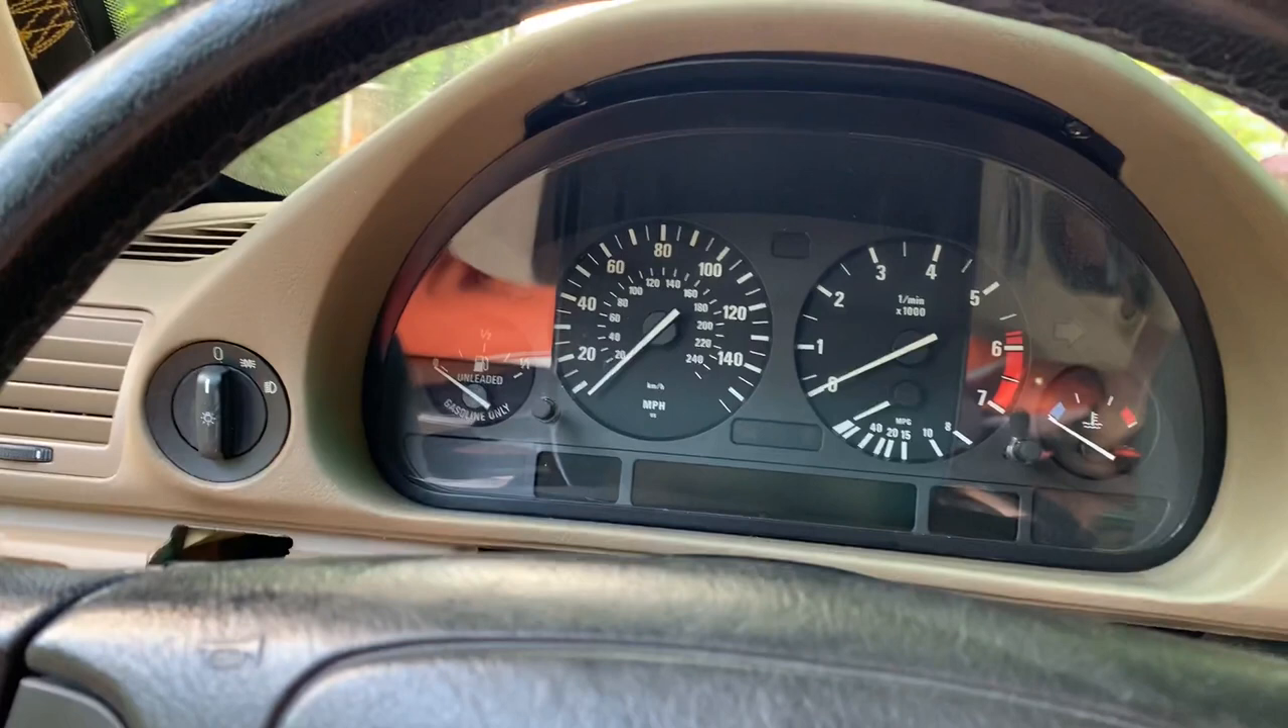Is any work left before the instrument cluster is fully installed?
No.